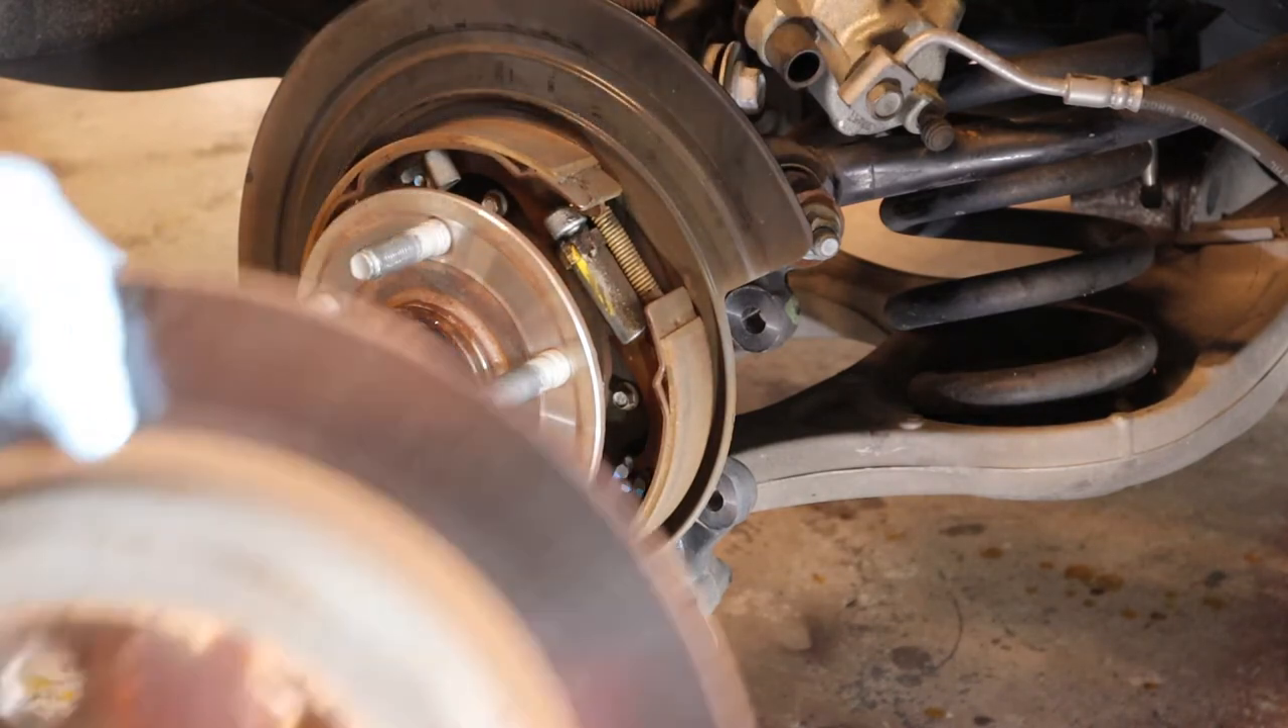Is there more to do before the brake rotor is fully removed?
No.